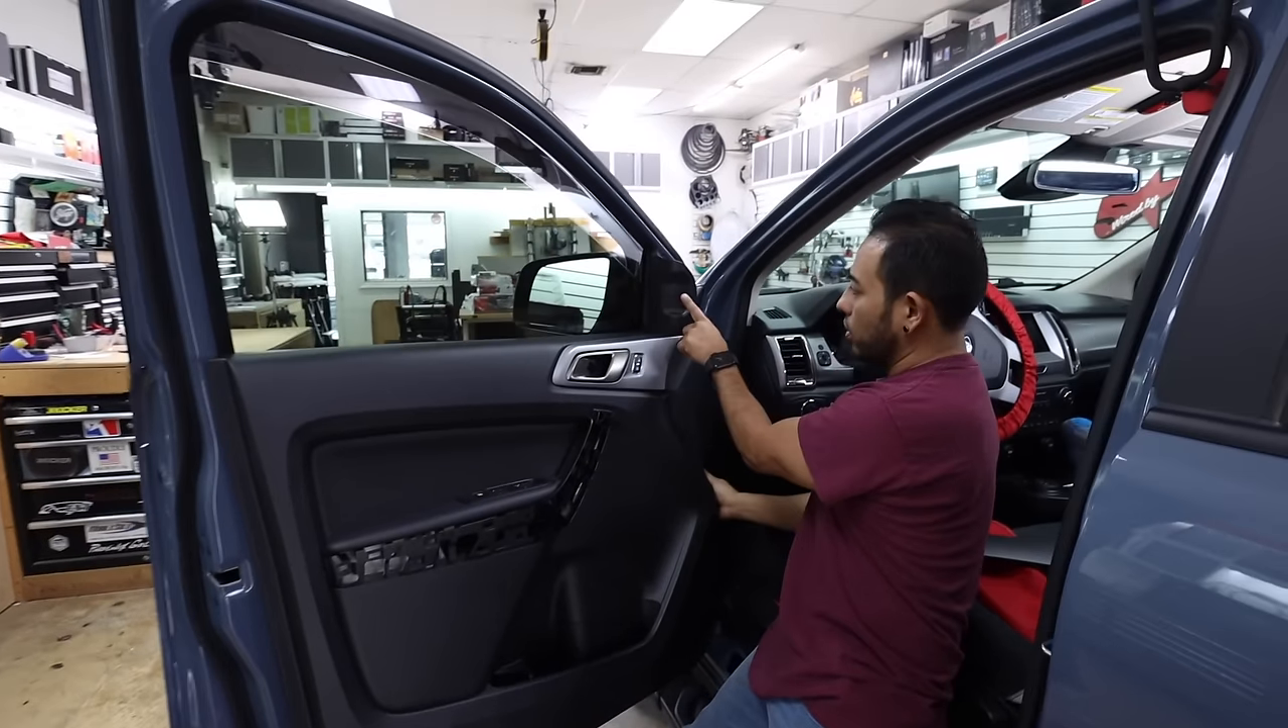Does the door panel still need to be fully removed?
Yes.